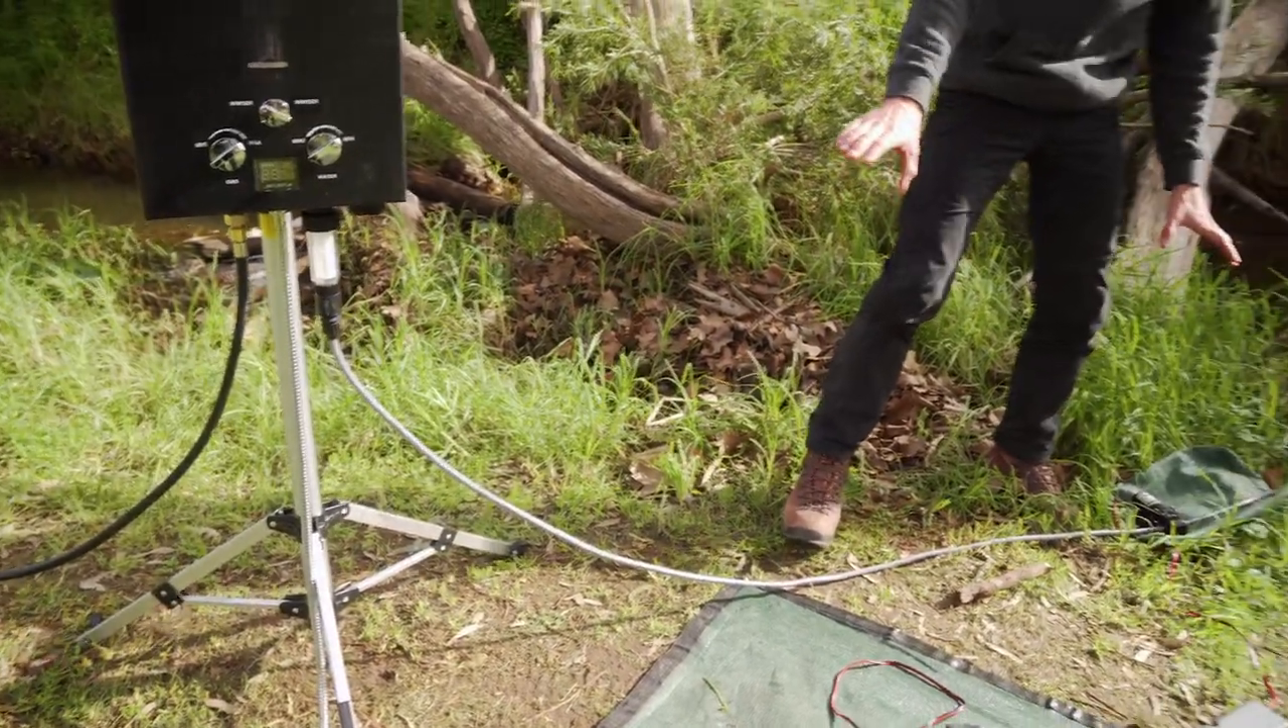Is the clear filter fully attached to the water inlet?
Yes.